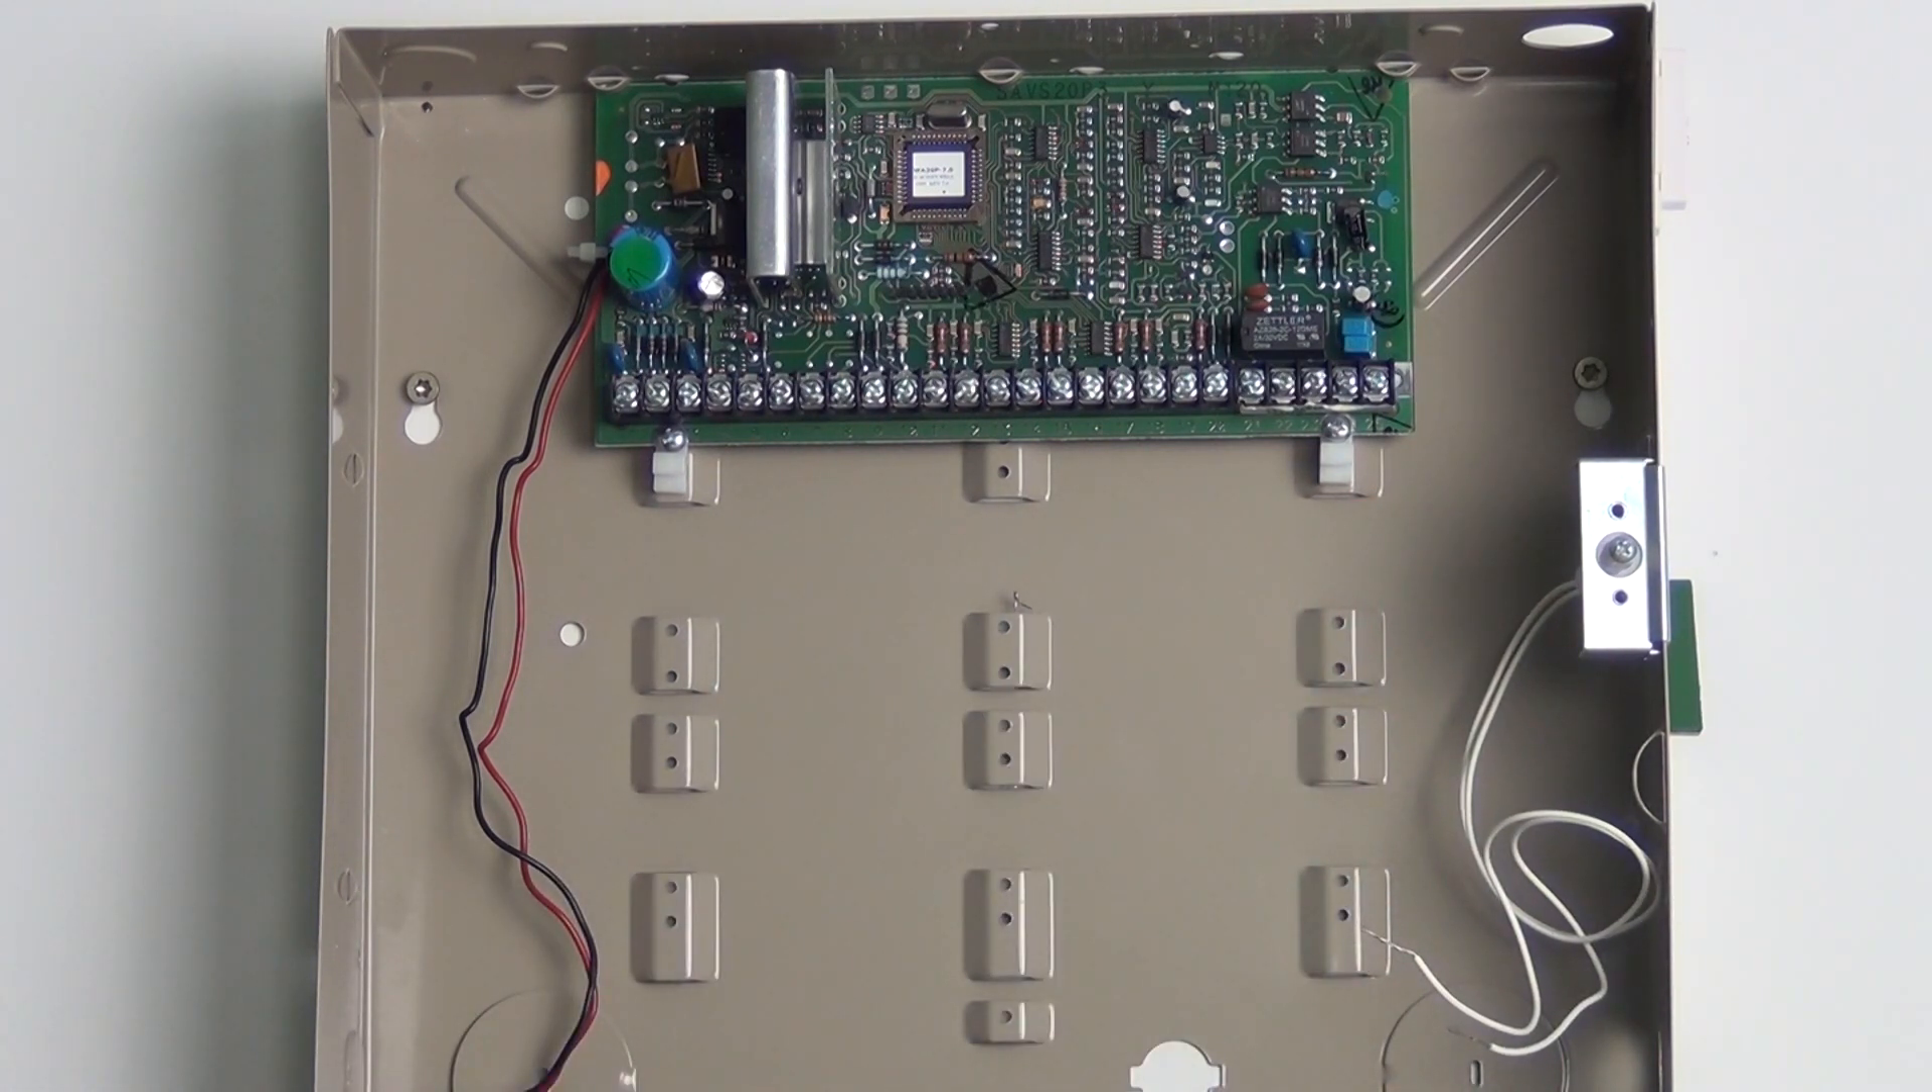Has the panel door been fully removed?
Yes.